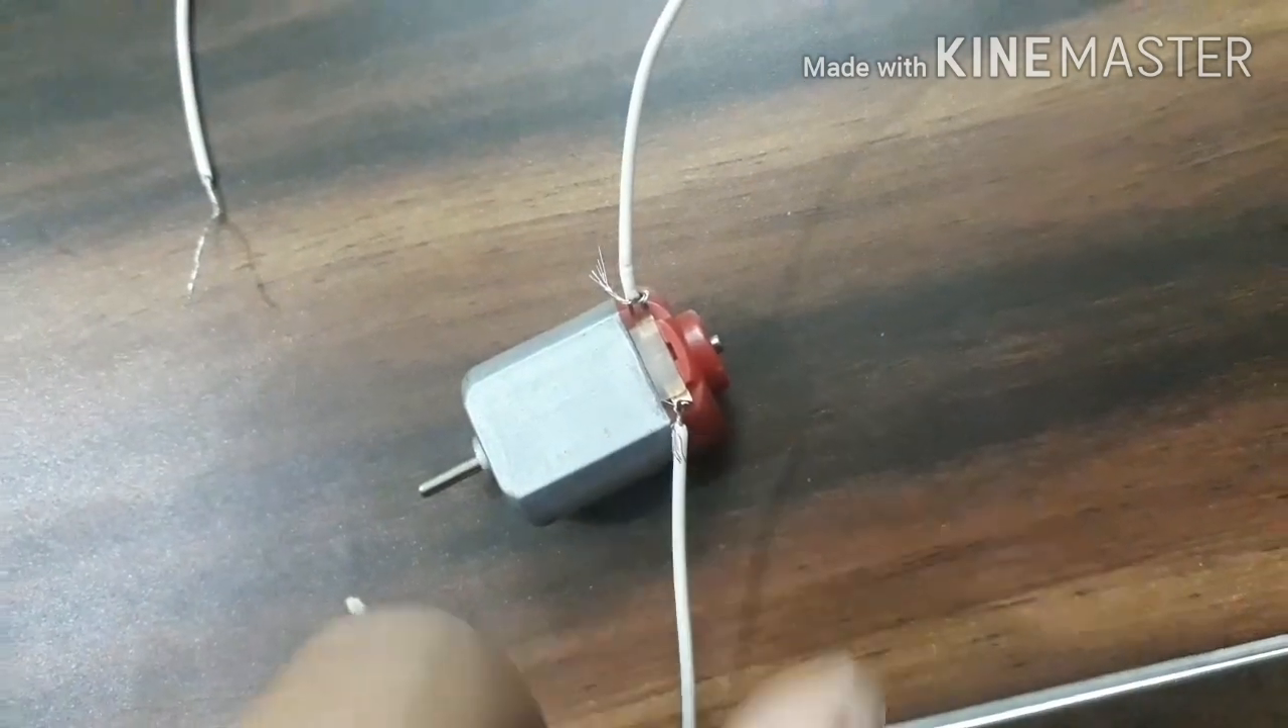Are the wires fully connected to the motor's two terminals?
Yes.